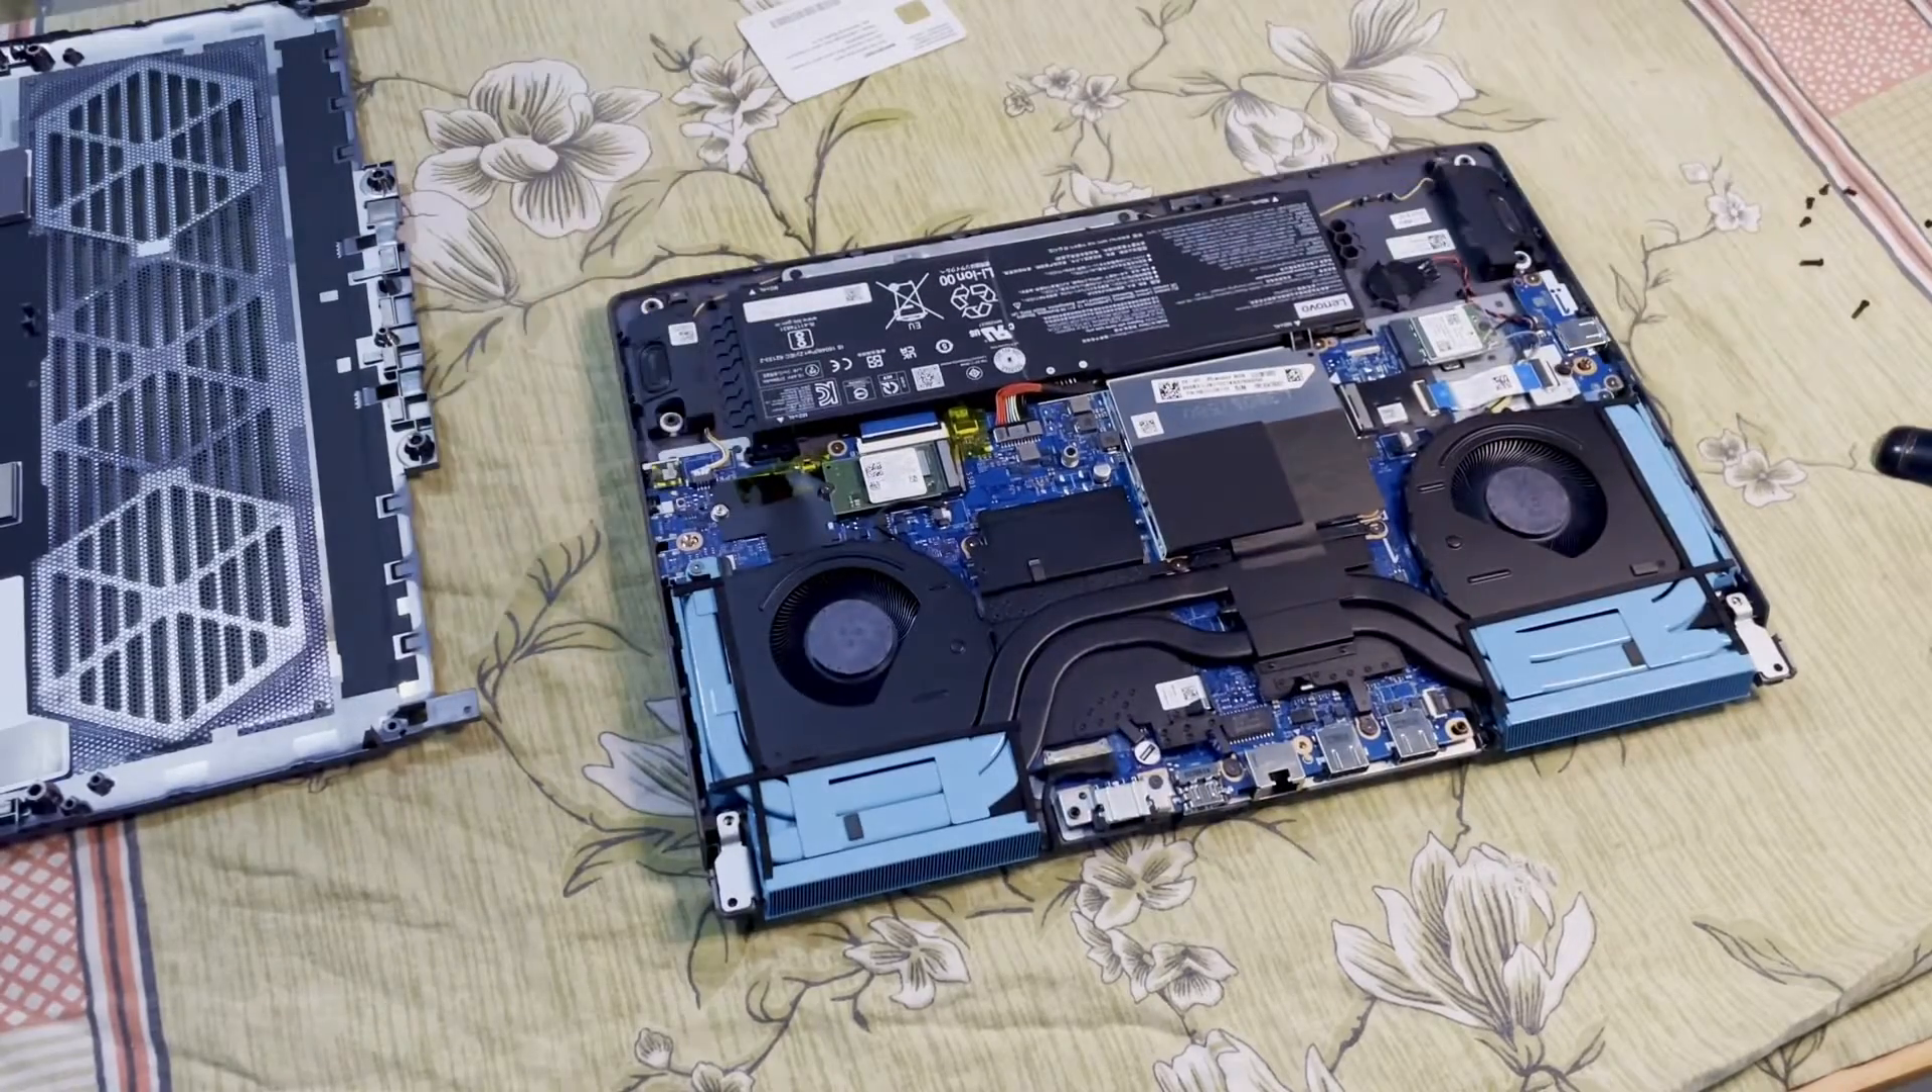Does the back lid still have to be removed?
No.